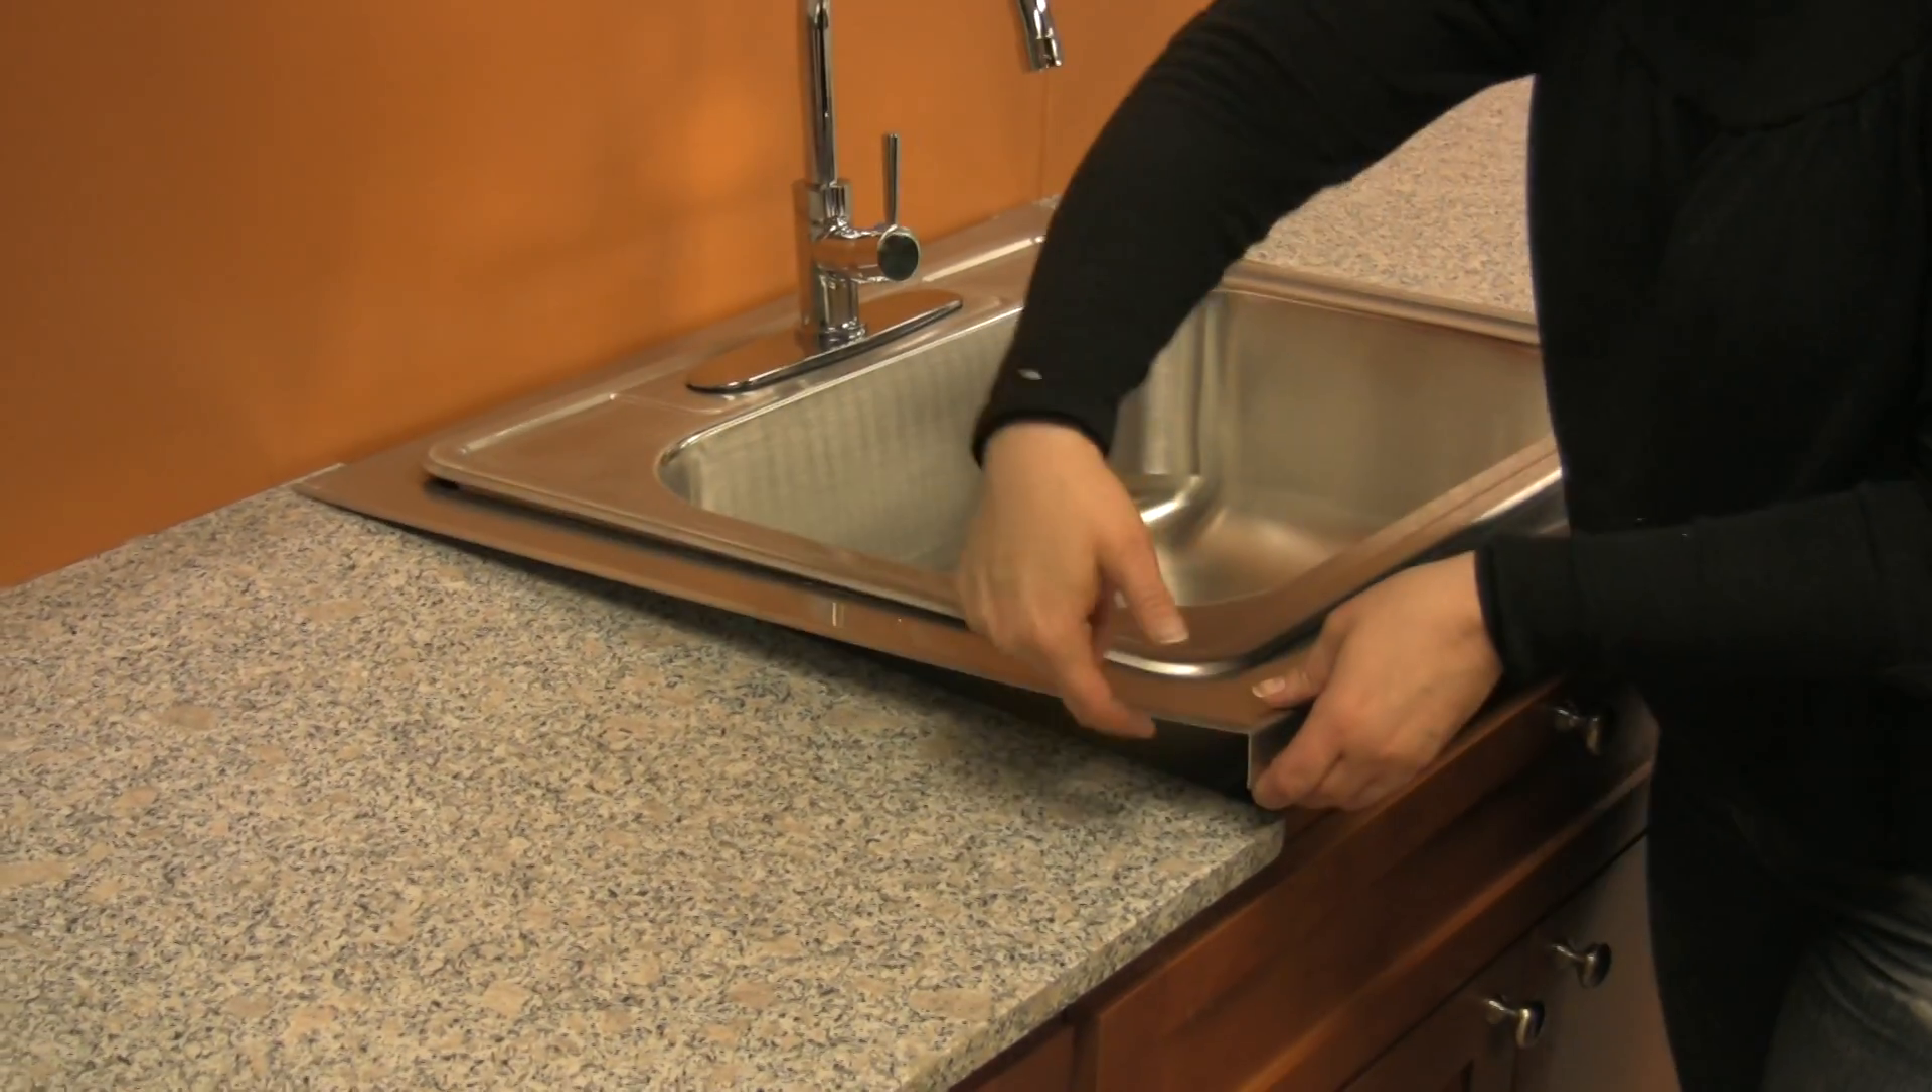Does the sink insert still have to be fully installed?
Yes.